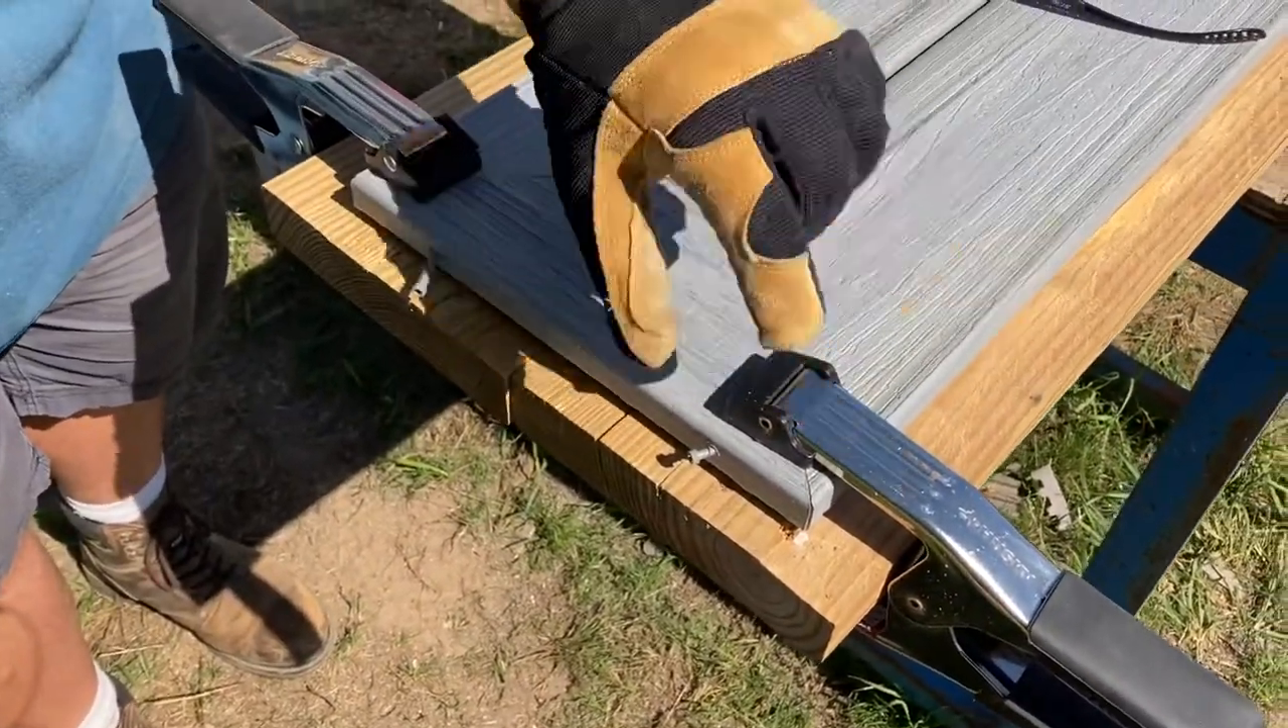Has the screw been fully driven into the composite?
No.